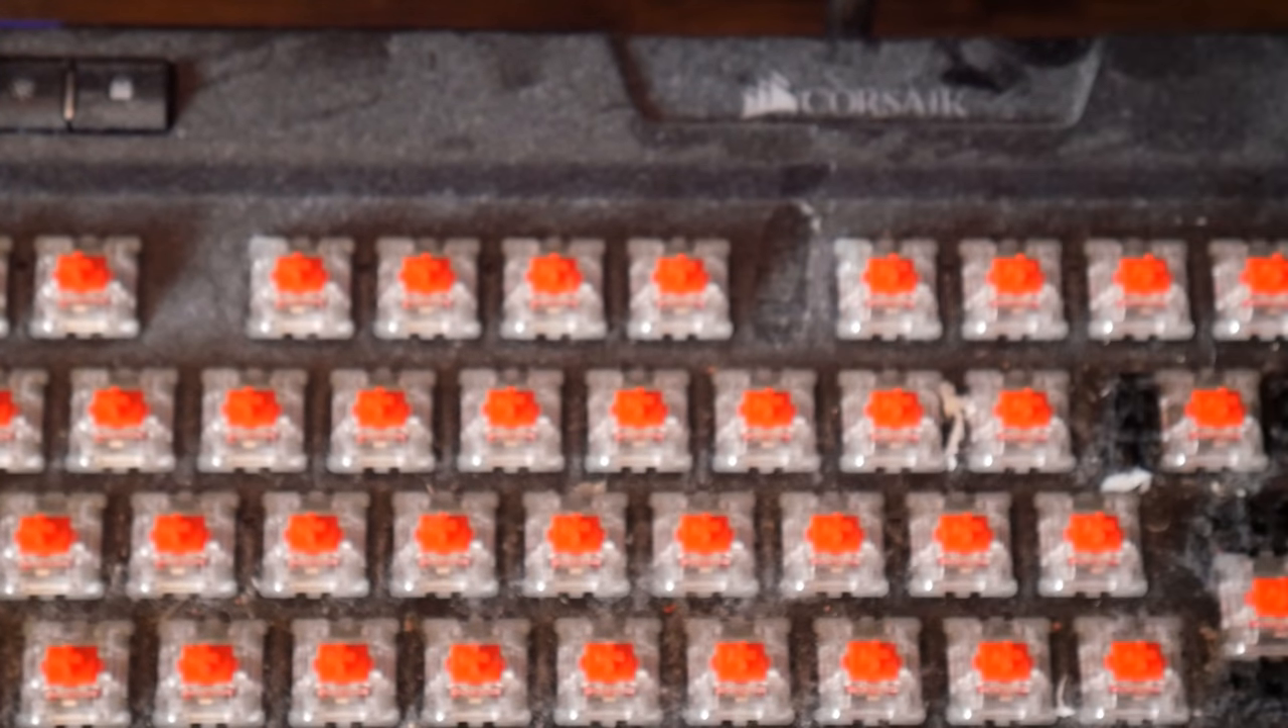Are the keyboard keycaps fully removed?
Yes.